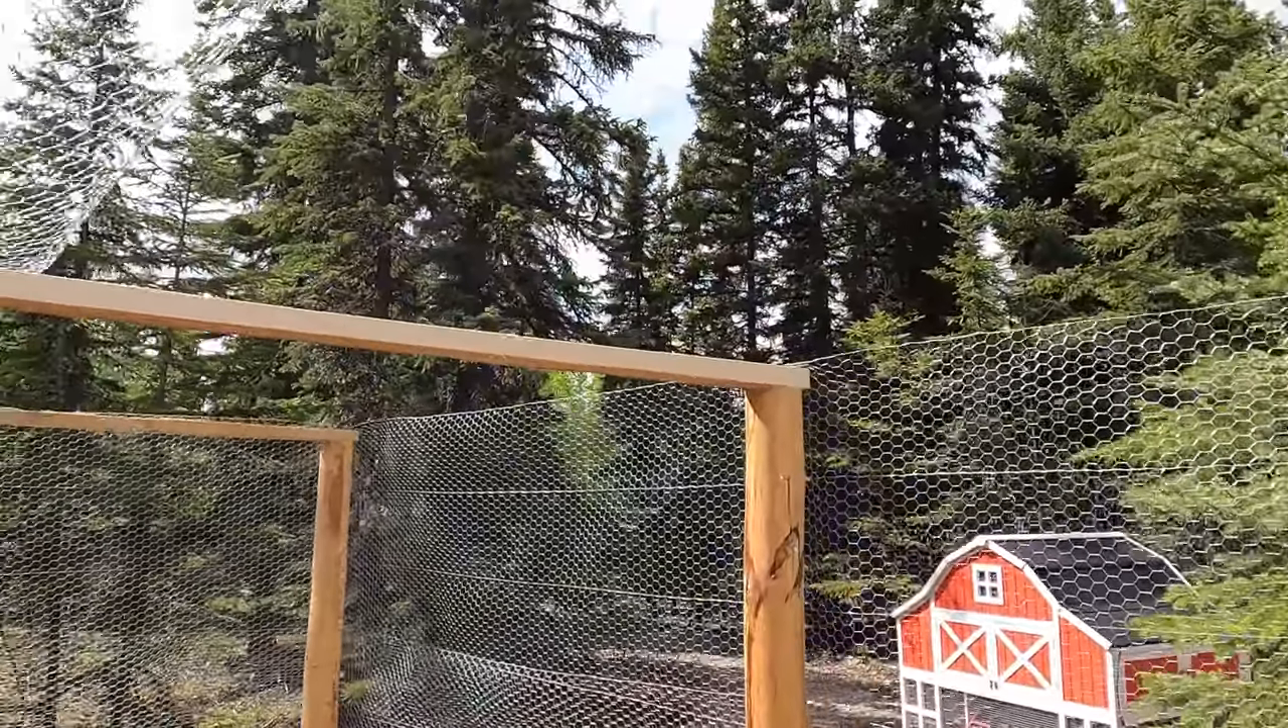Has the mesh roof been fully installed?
No.